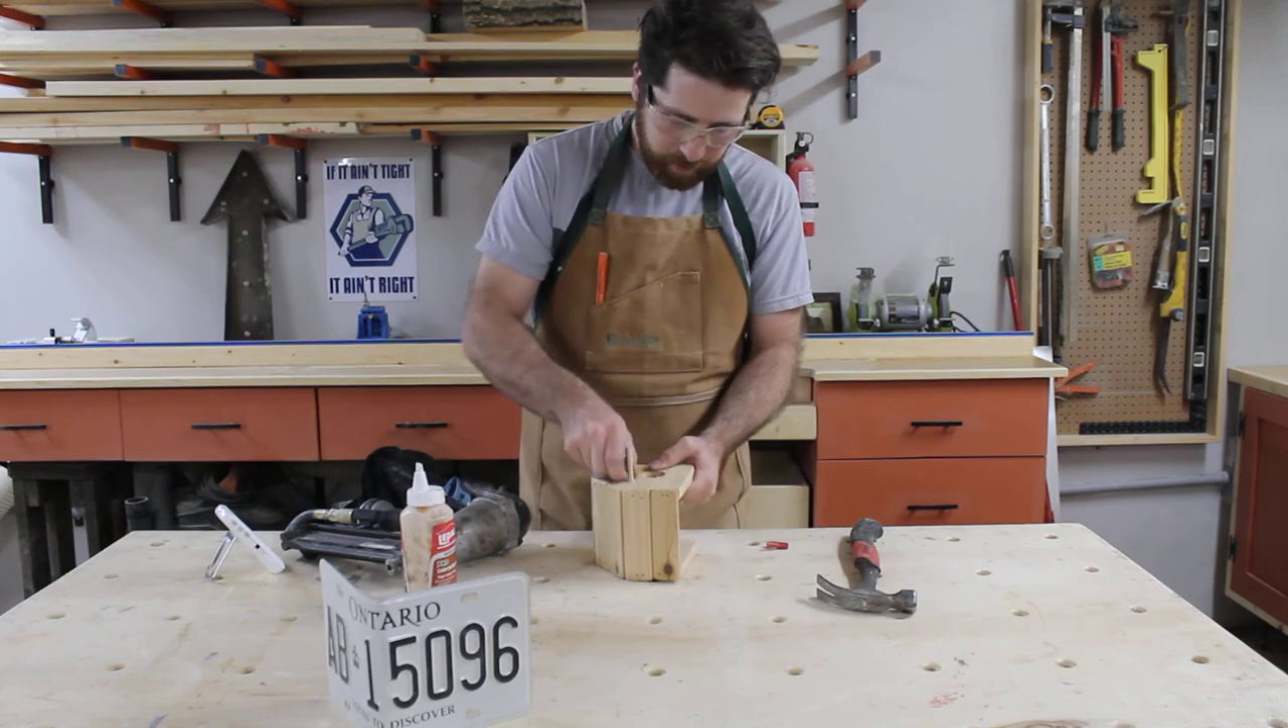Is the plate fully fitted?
No.